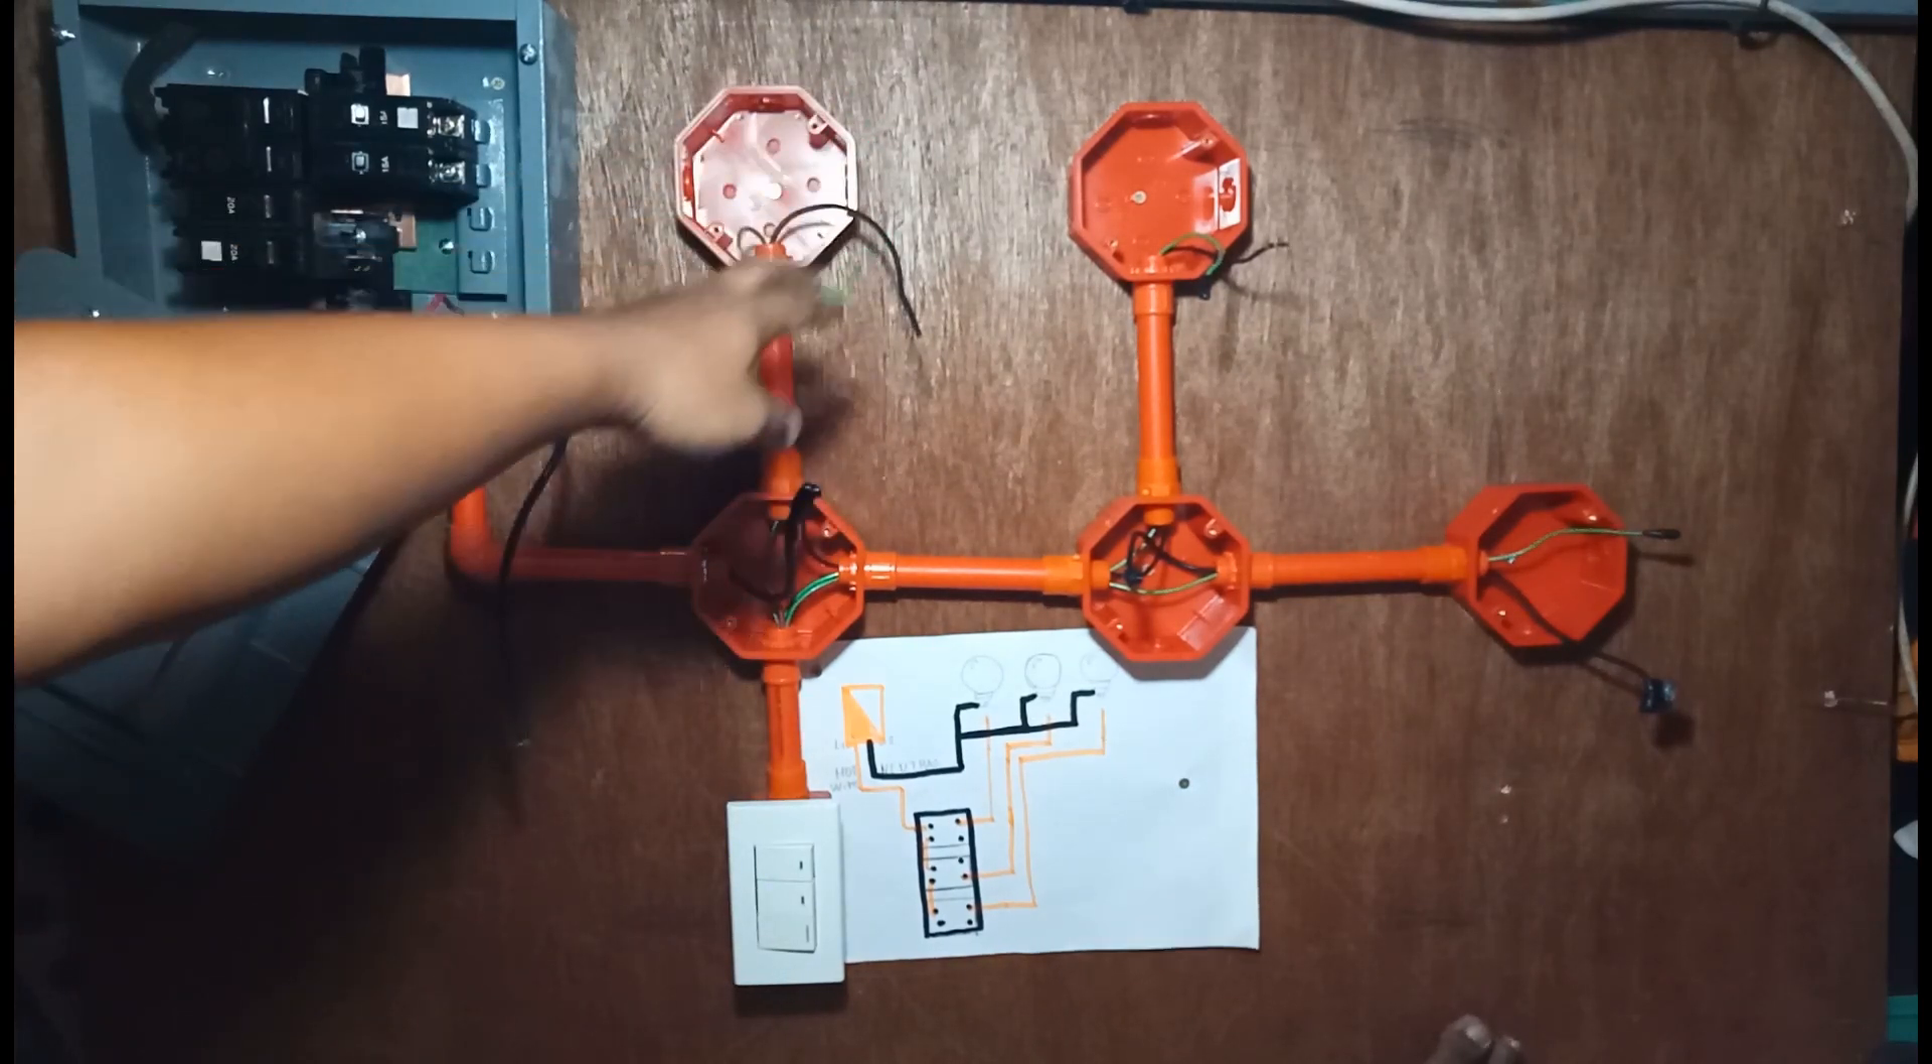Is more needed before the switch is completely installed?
No.